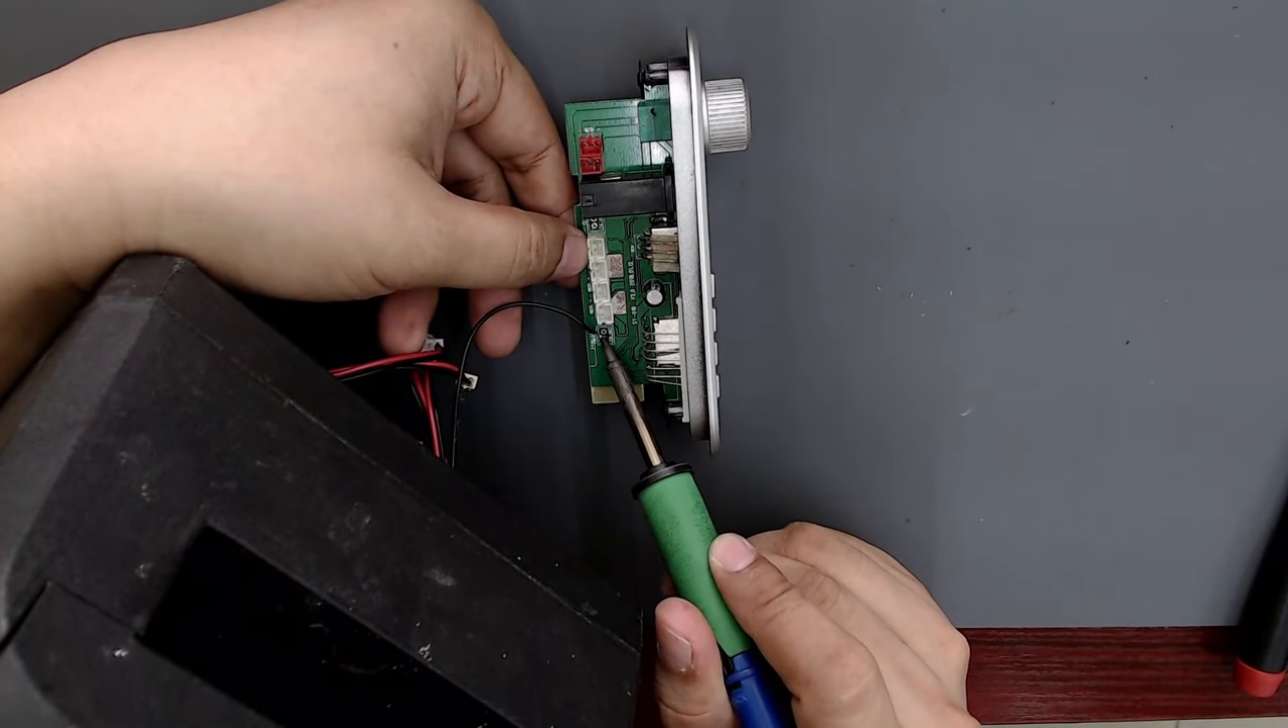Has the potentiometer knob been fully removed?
No.